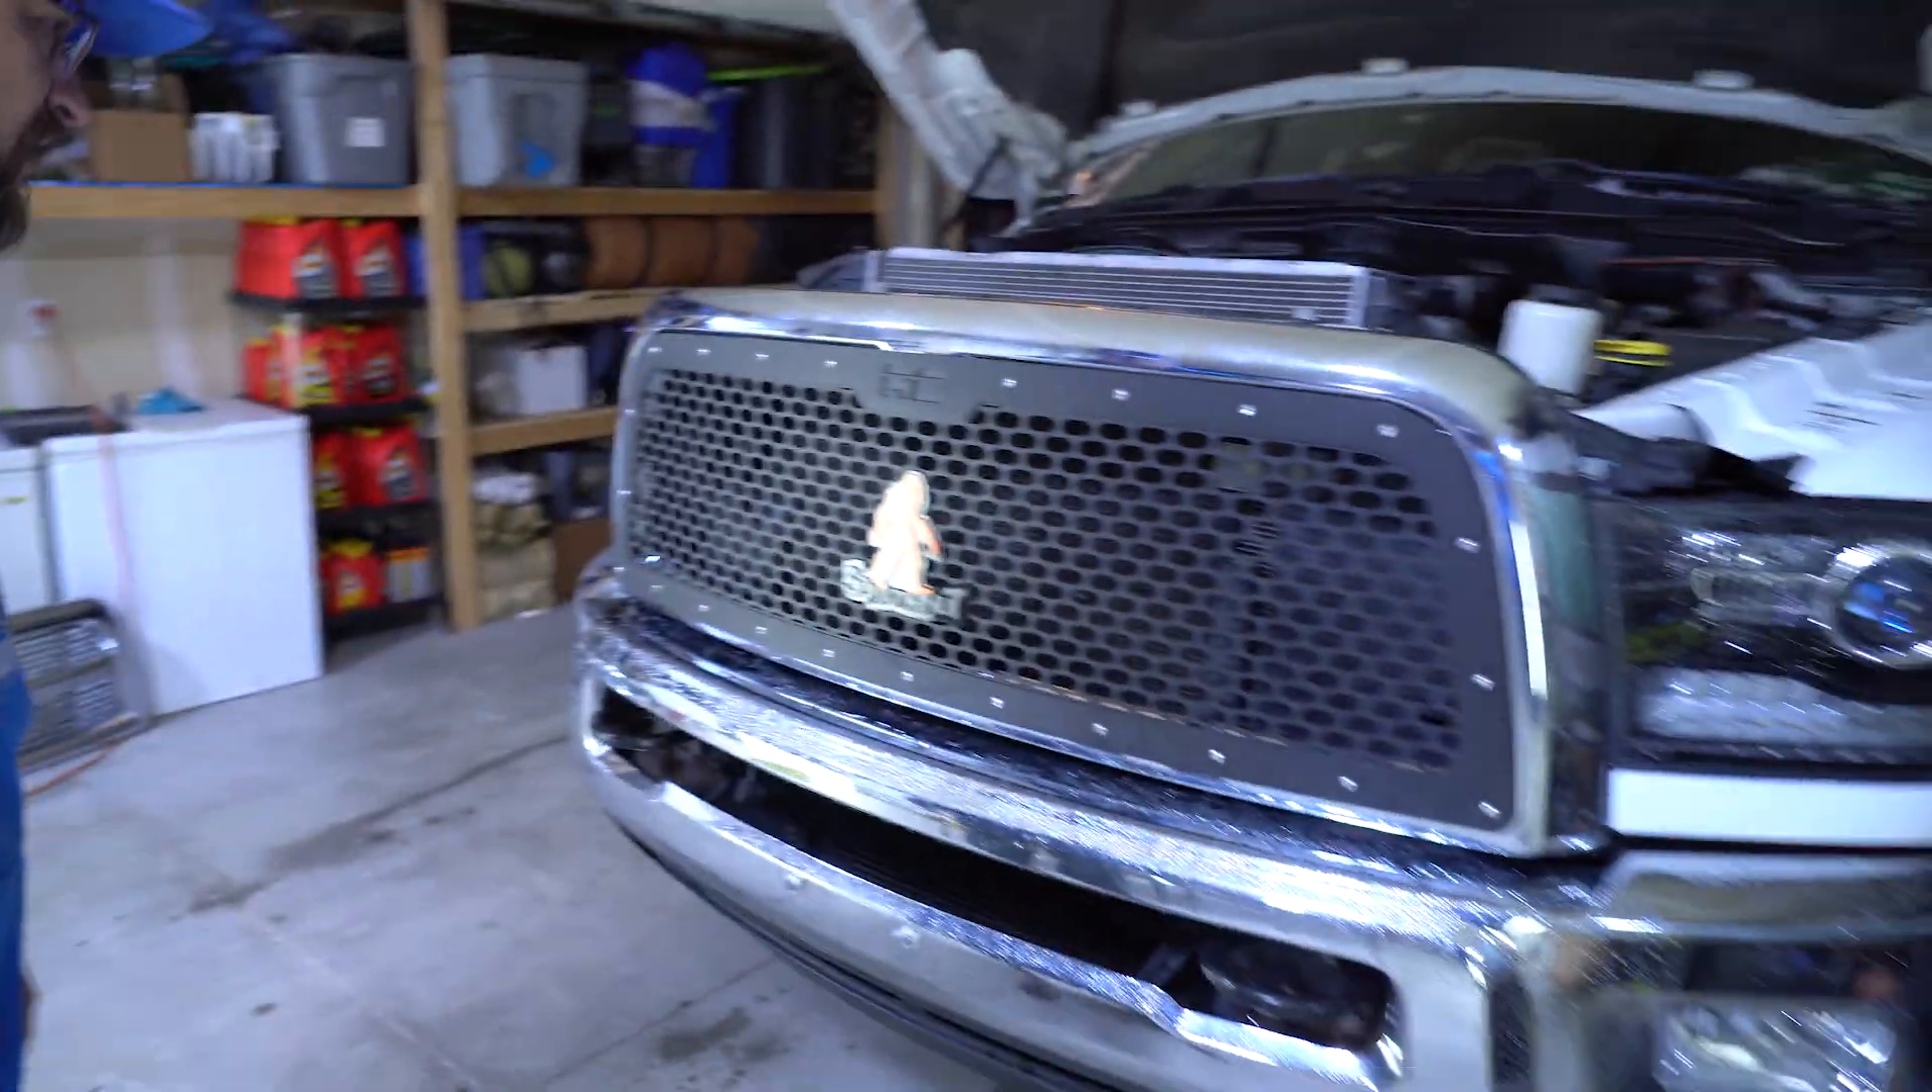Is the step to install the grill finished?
Yes.